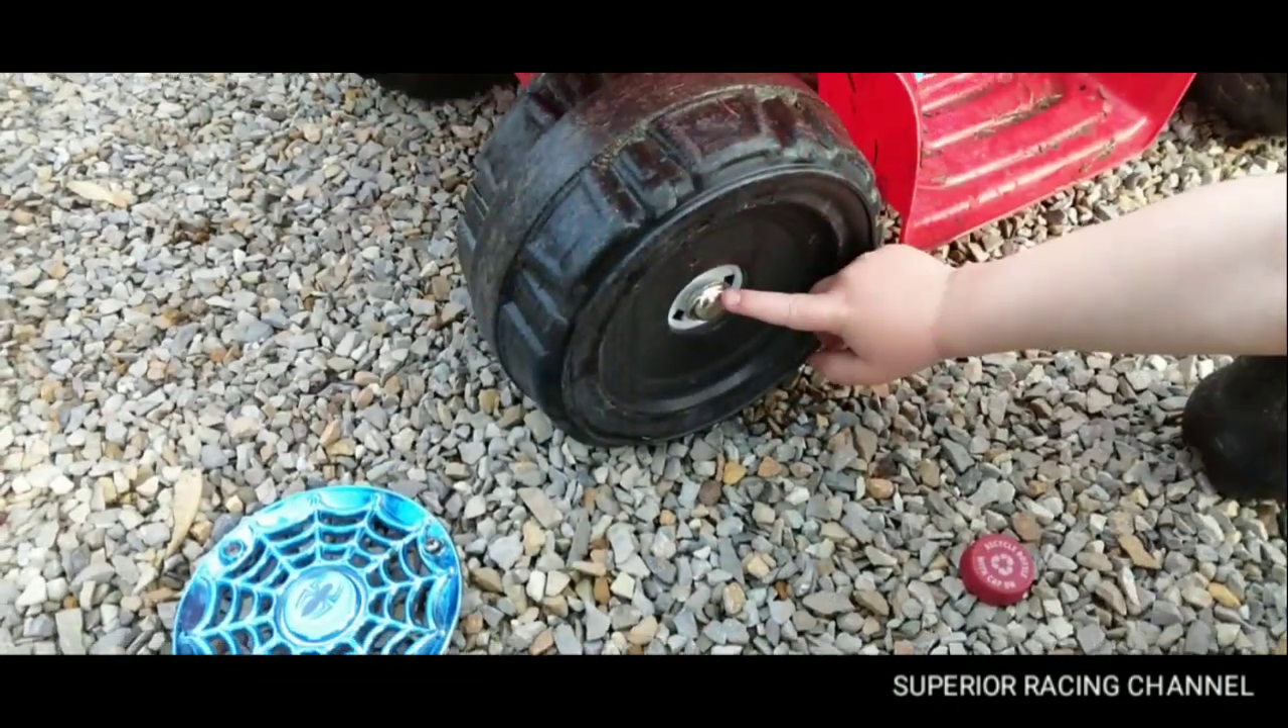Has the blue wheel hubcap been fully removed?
Yes.